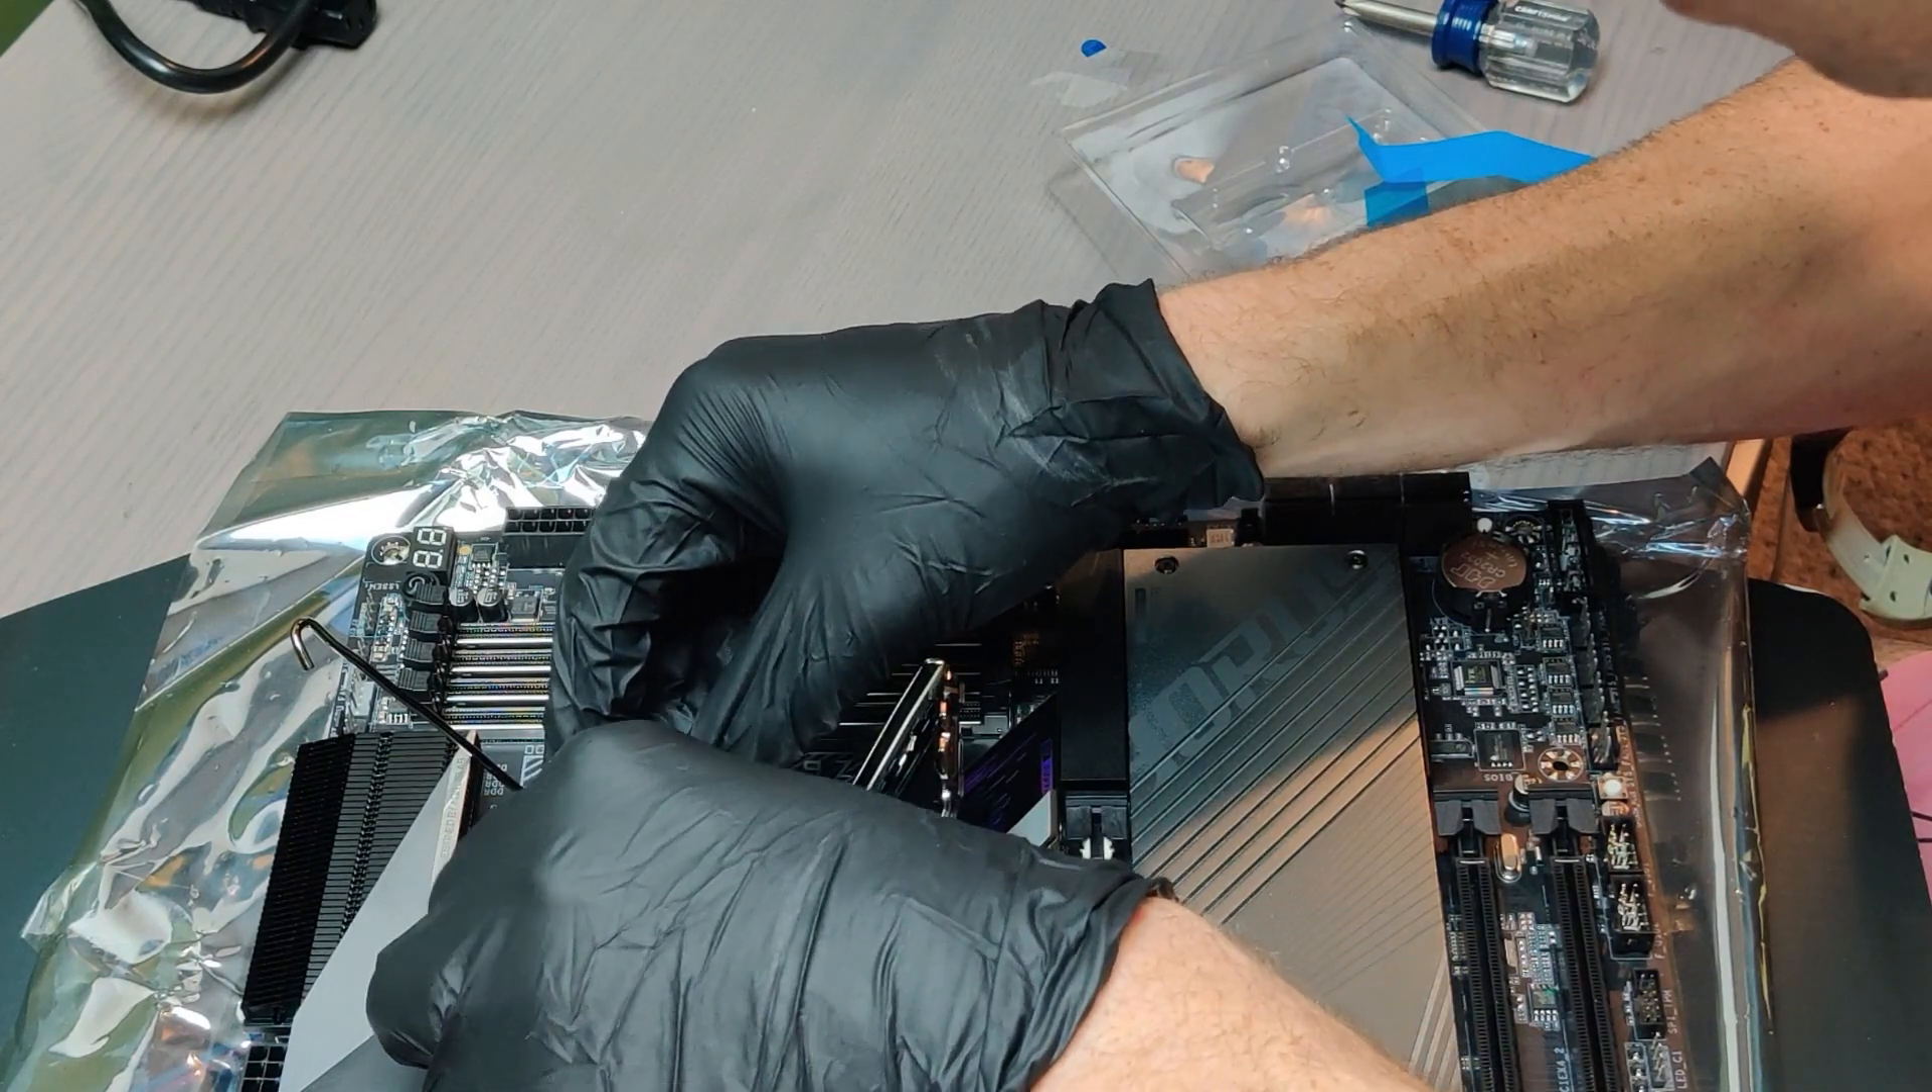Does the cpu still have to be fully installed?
Yes.